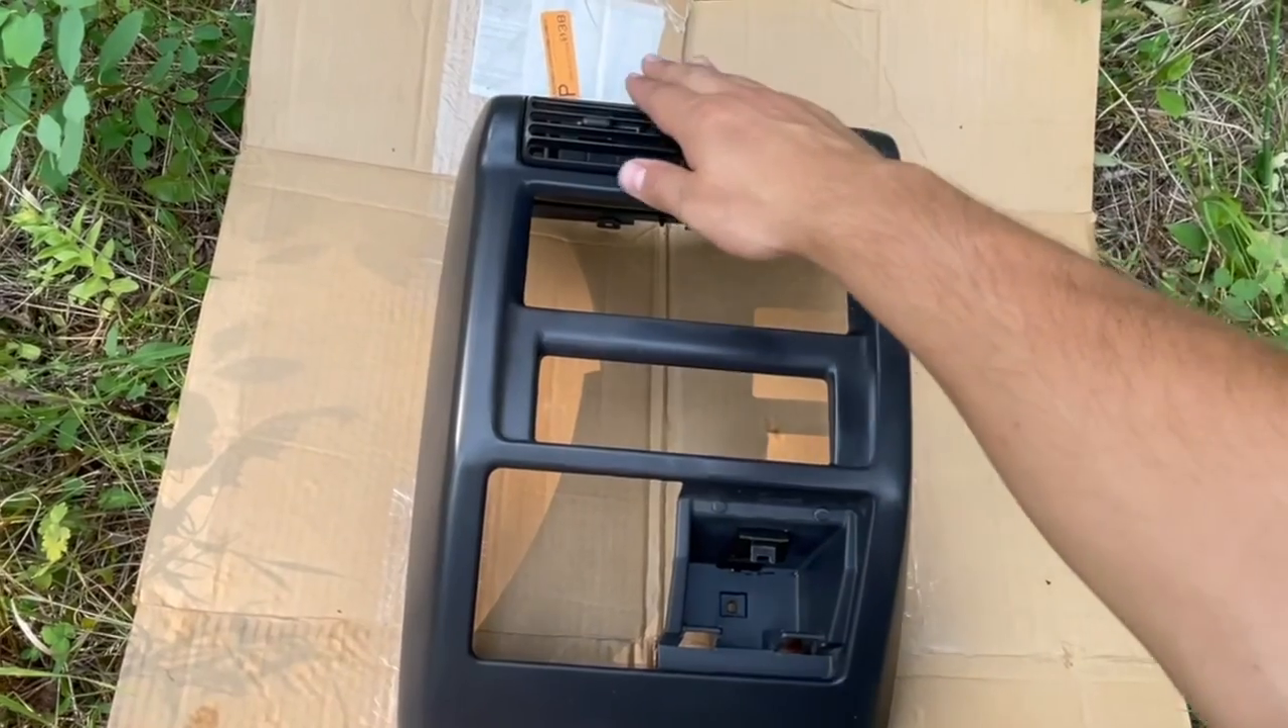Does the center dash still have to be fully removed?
No.